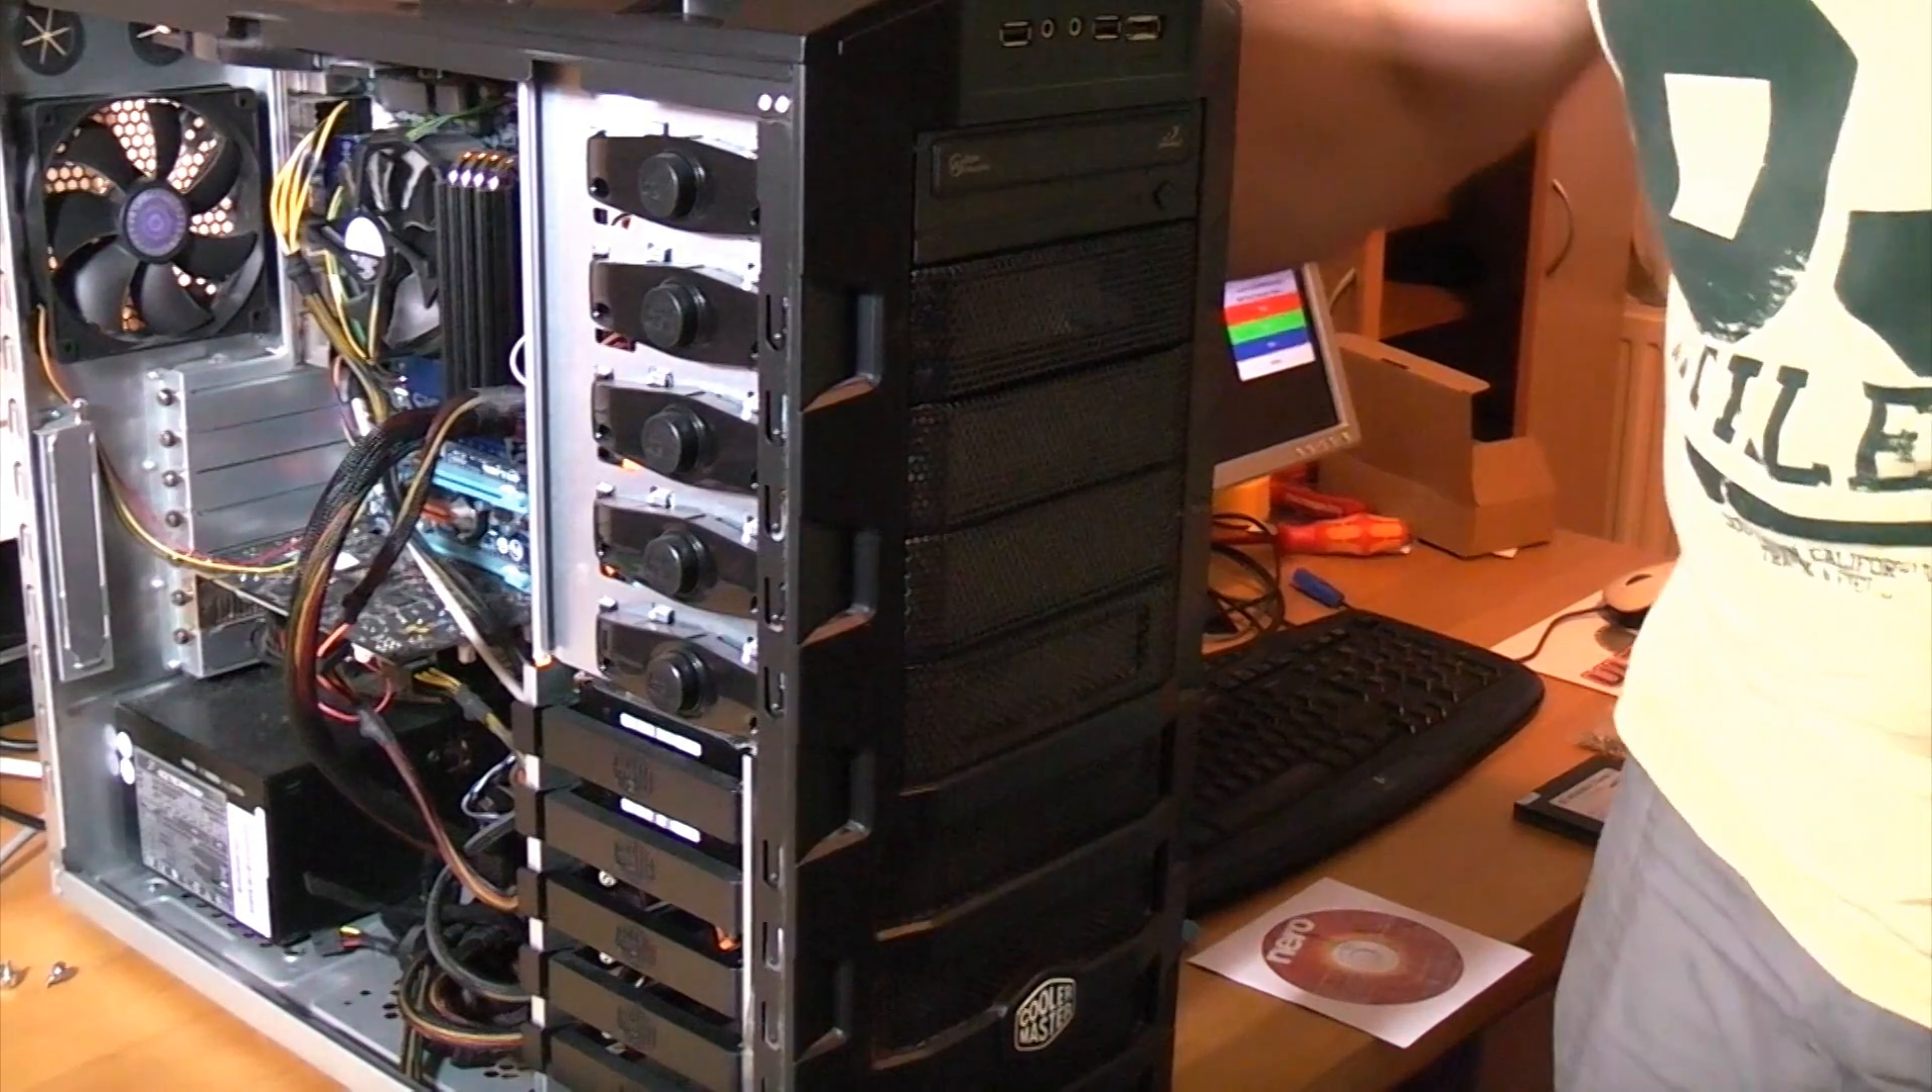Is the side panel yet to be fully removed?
No.